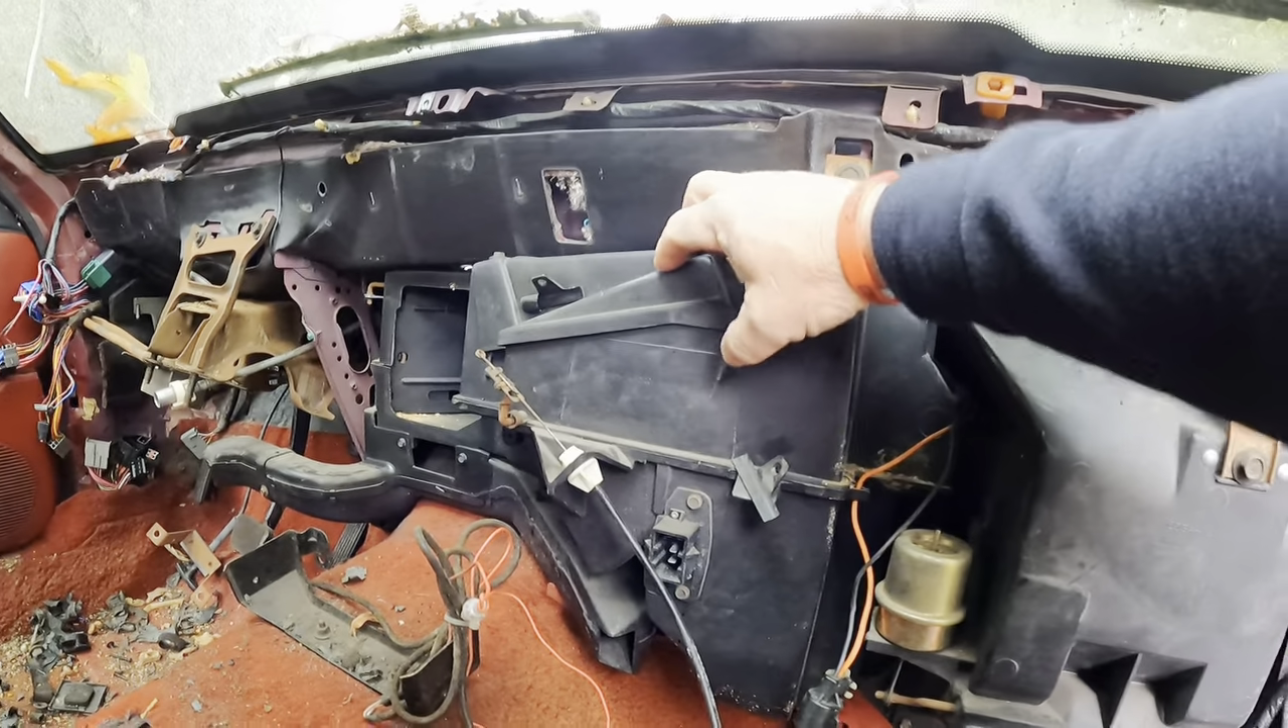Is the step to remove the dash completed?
Yes.